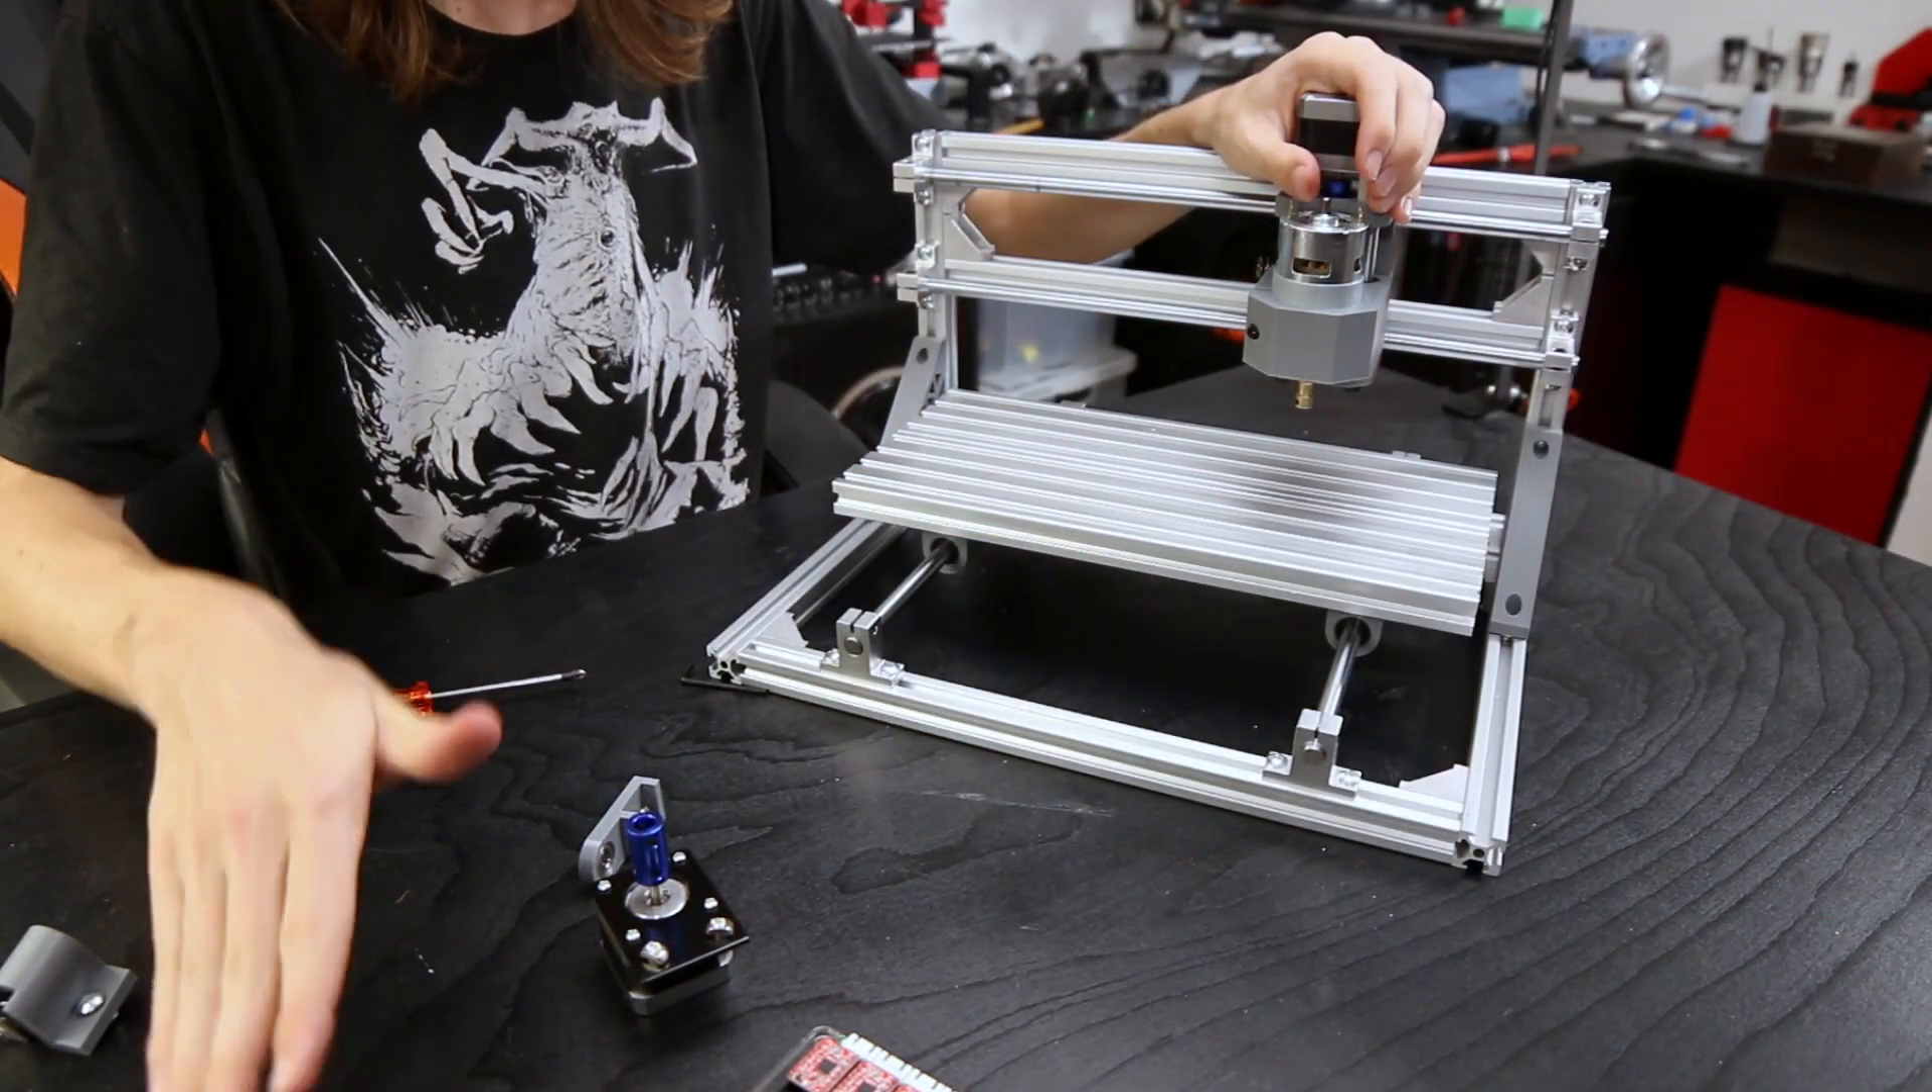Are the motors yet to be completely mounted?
Yes.